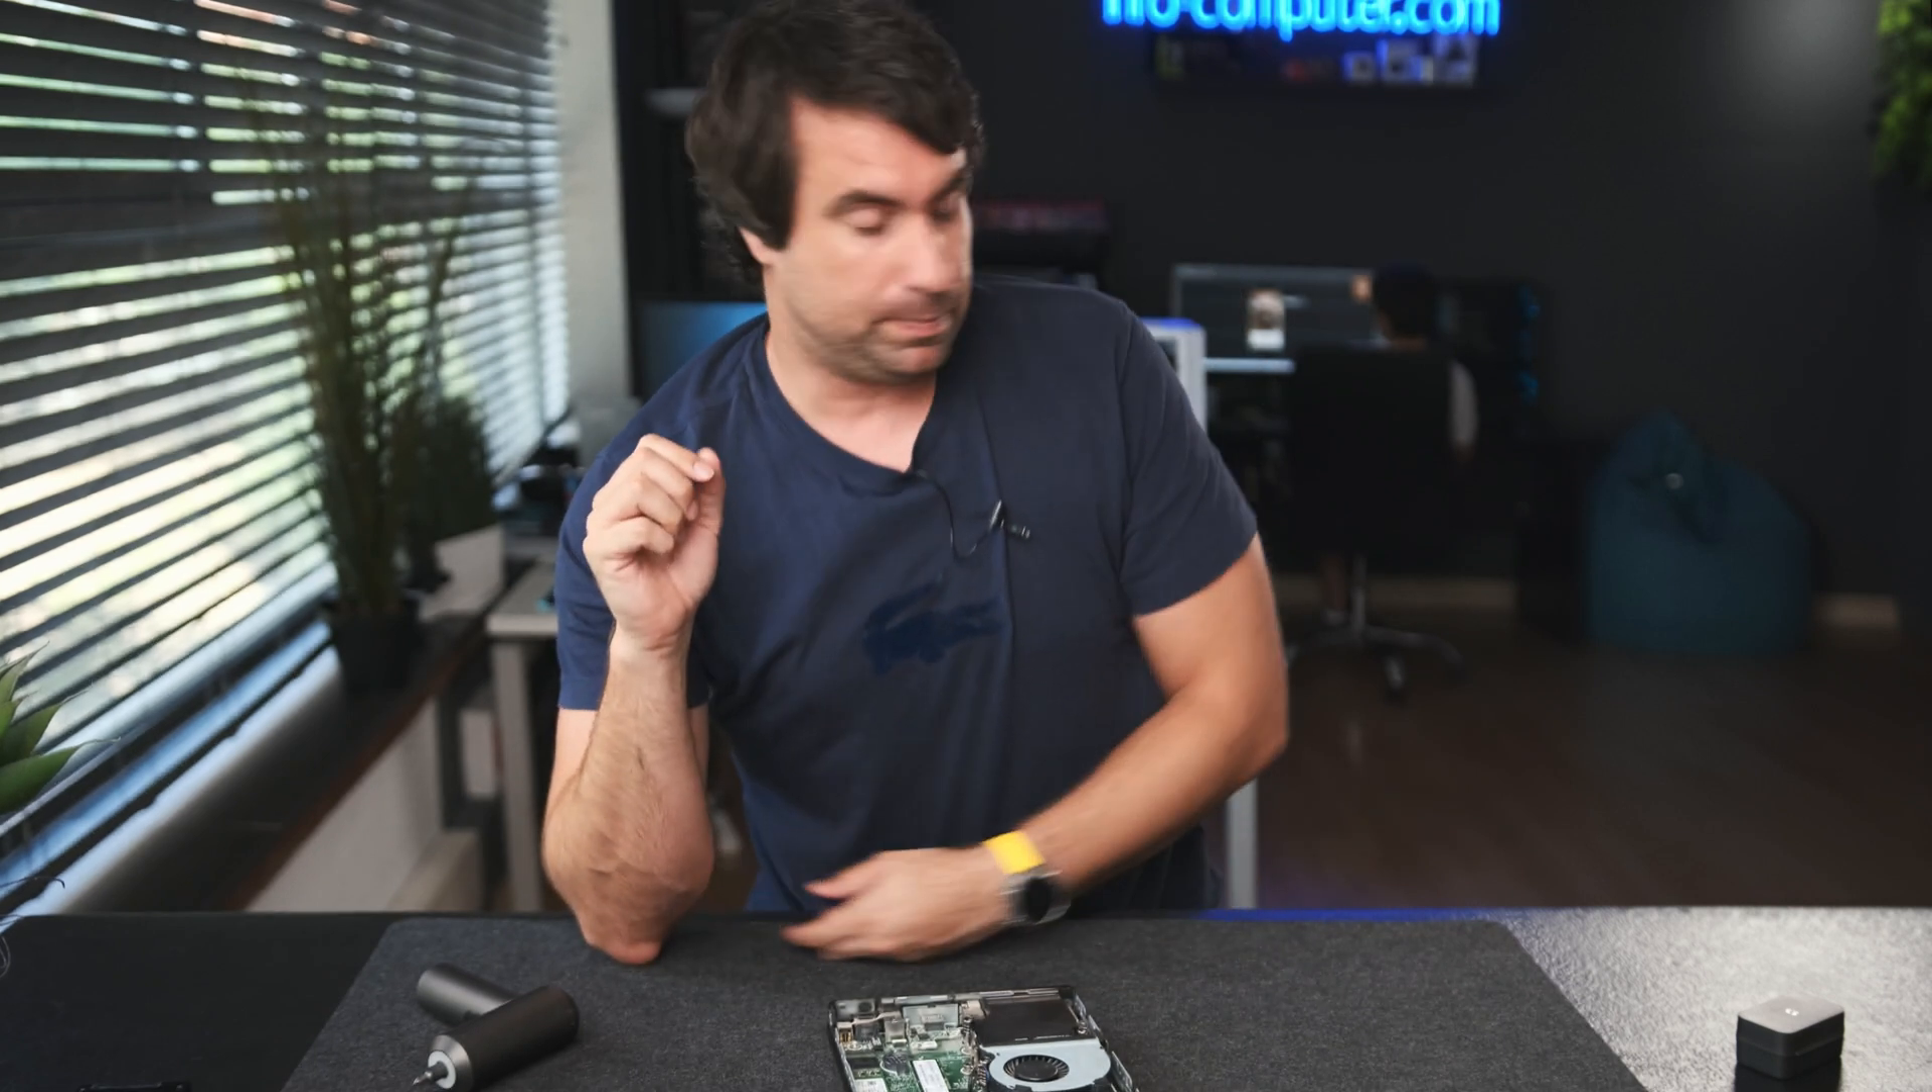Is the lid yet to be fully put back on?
Yes.